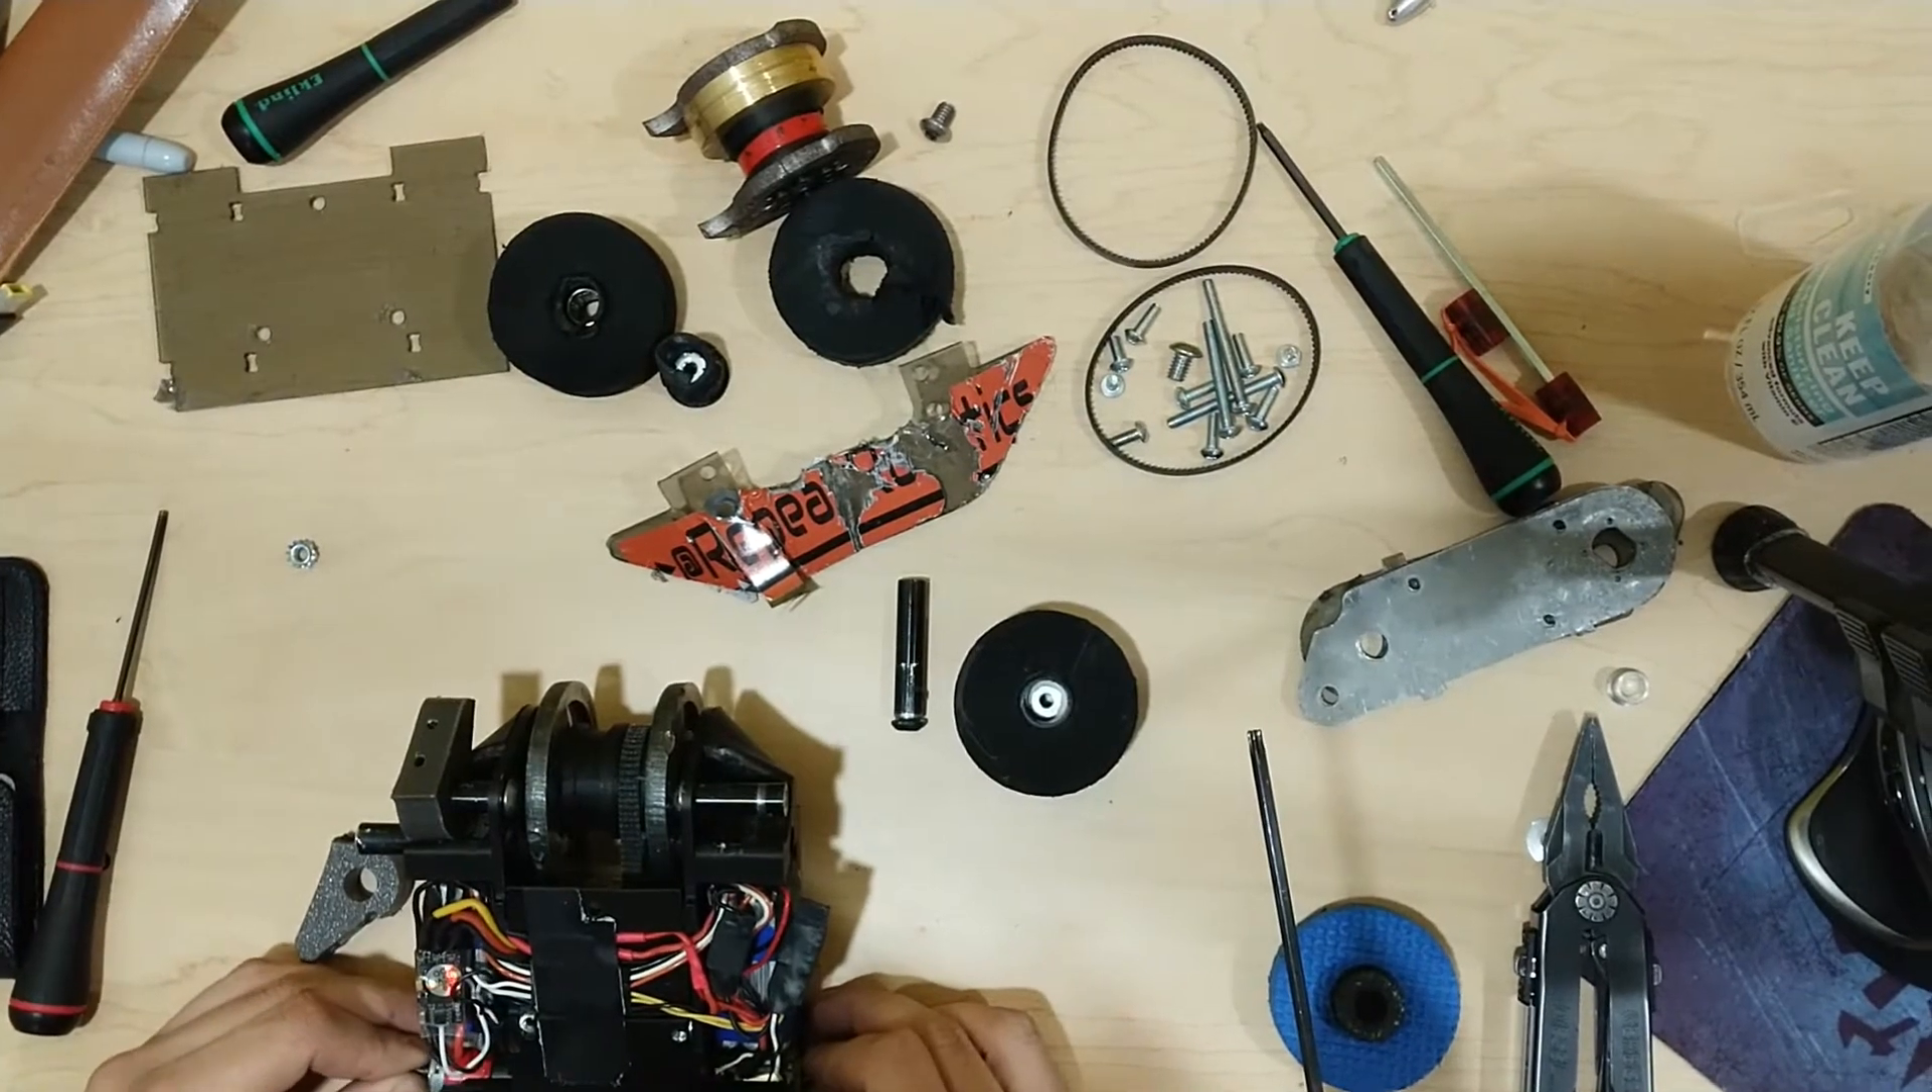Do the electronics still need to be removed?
Yes.